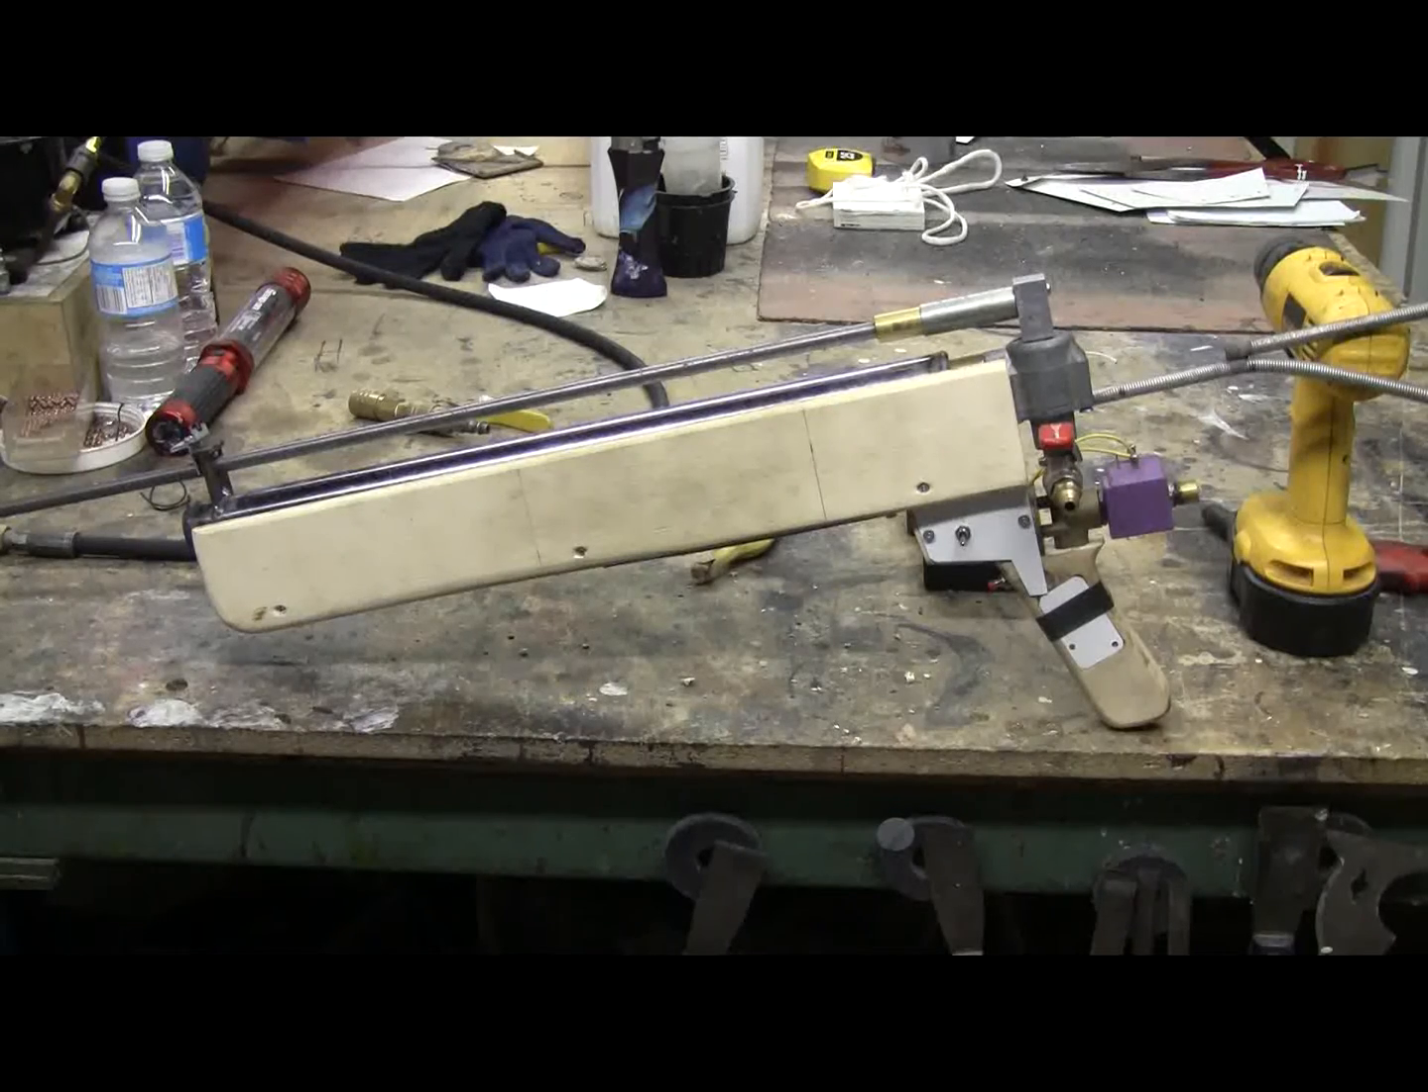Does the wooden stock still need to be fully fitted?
No.